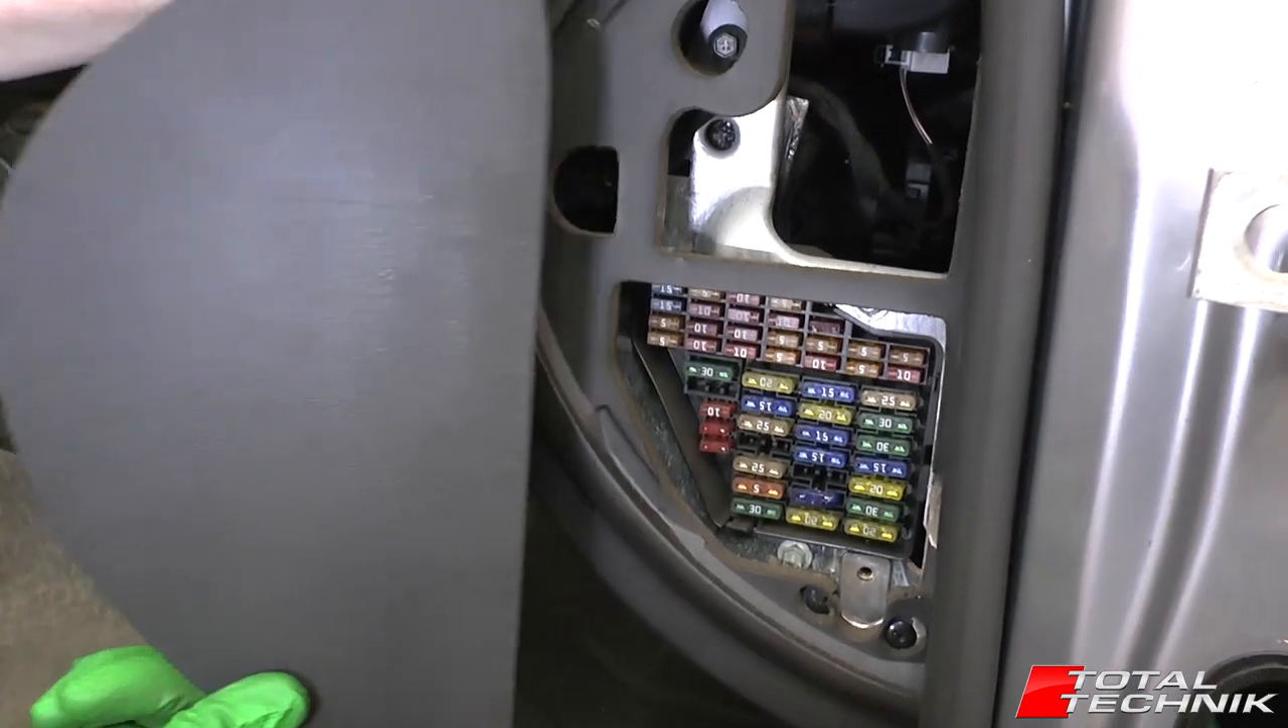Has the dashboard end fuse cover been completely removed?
Yes.